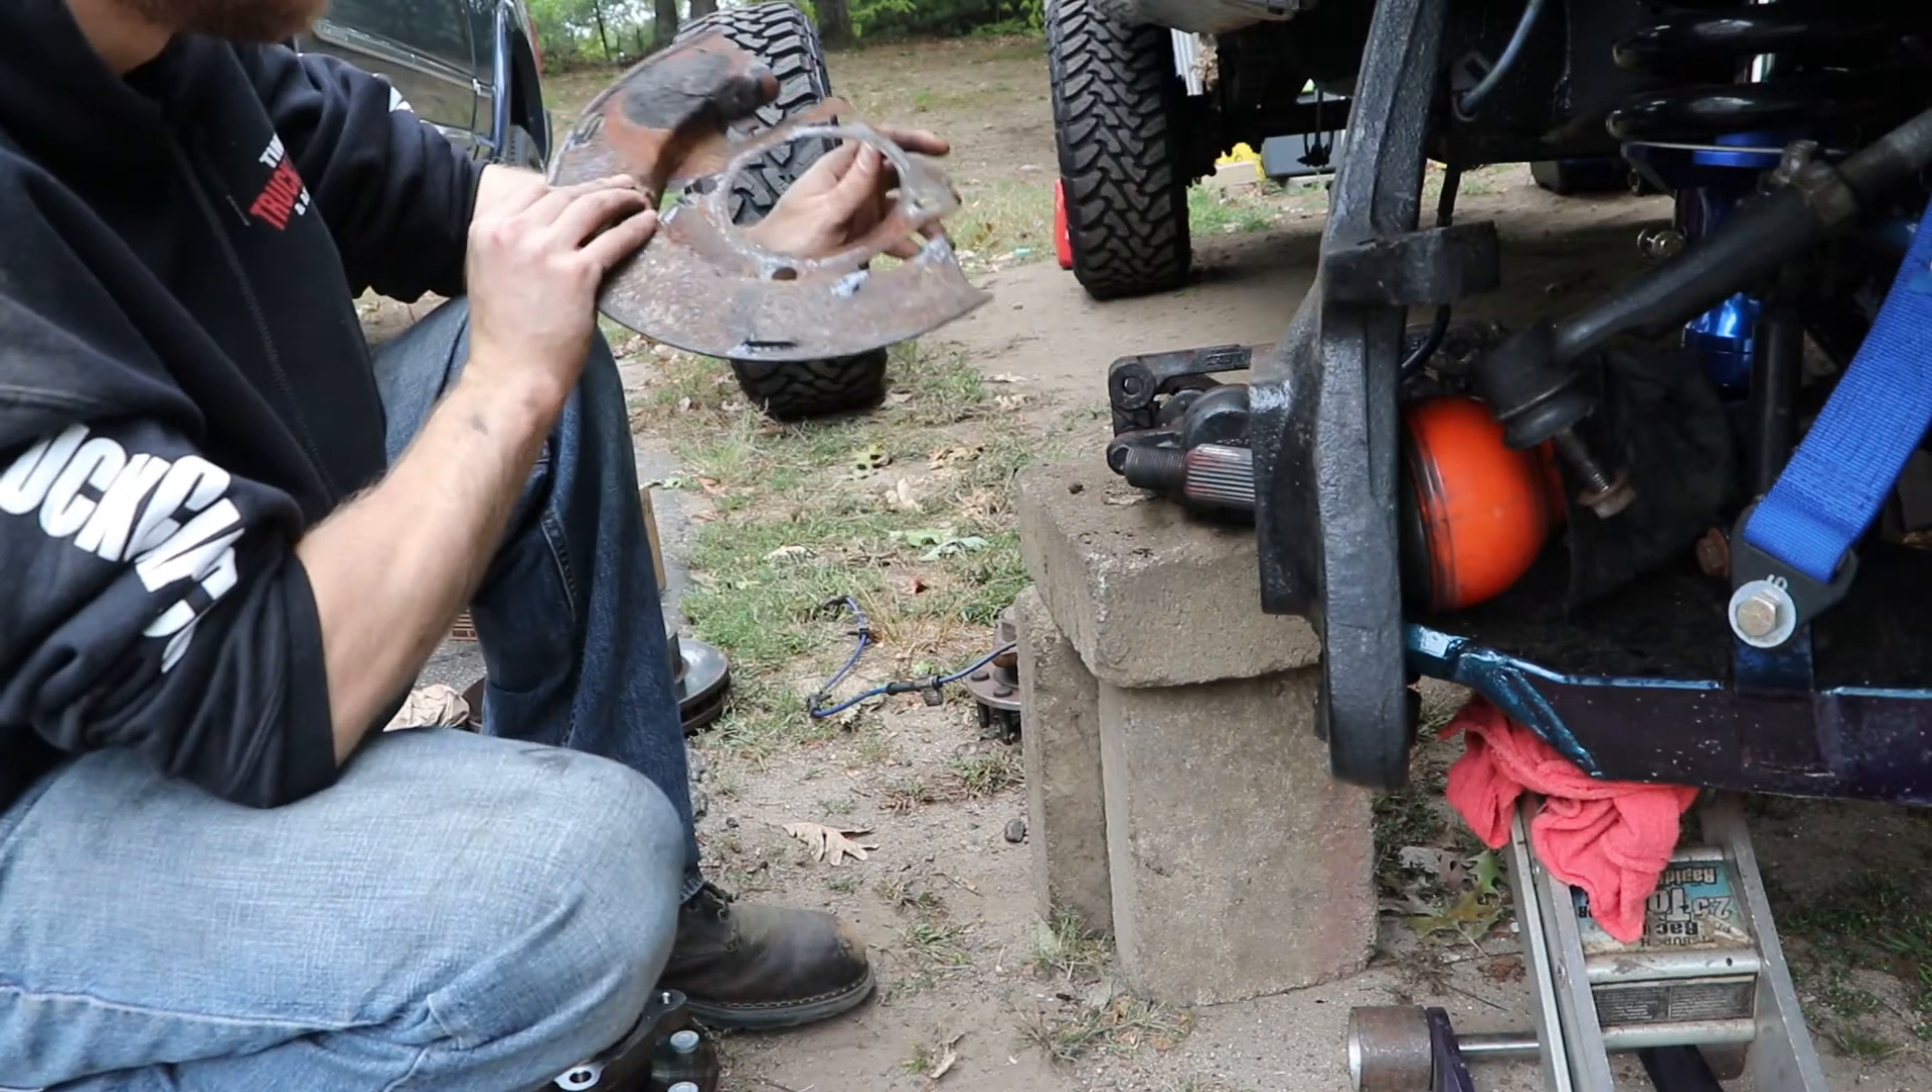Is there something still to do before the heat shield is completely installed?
Yes.